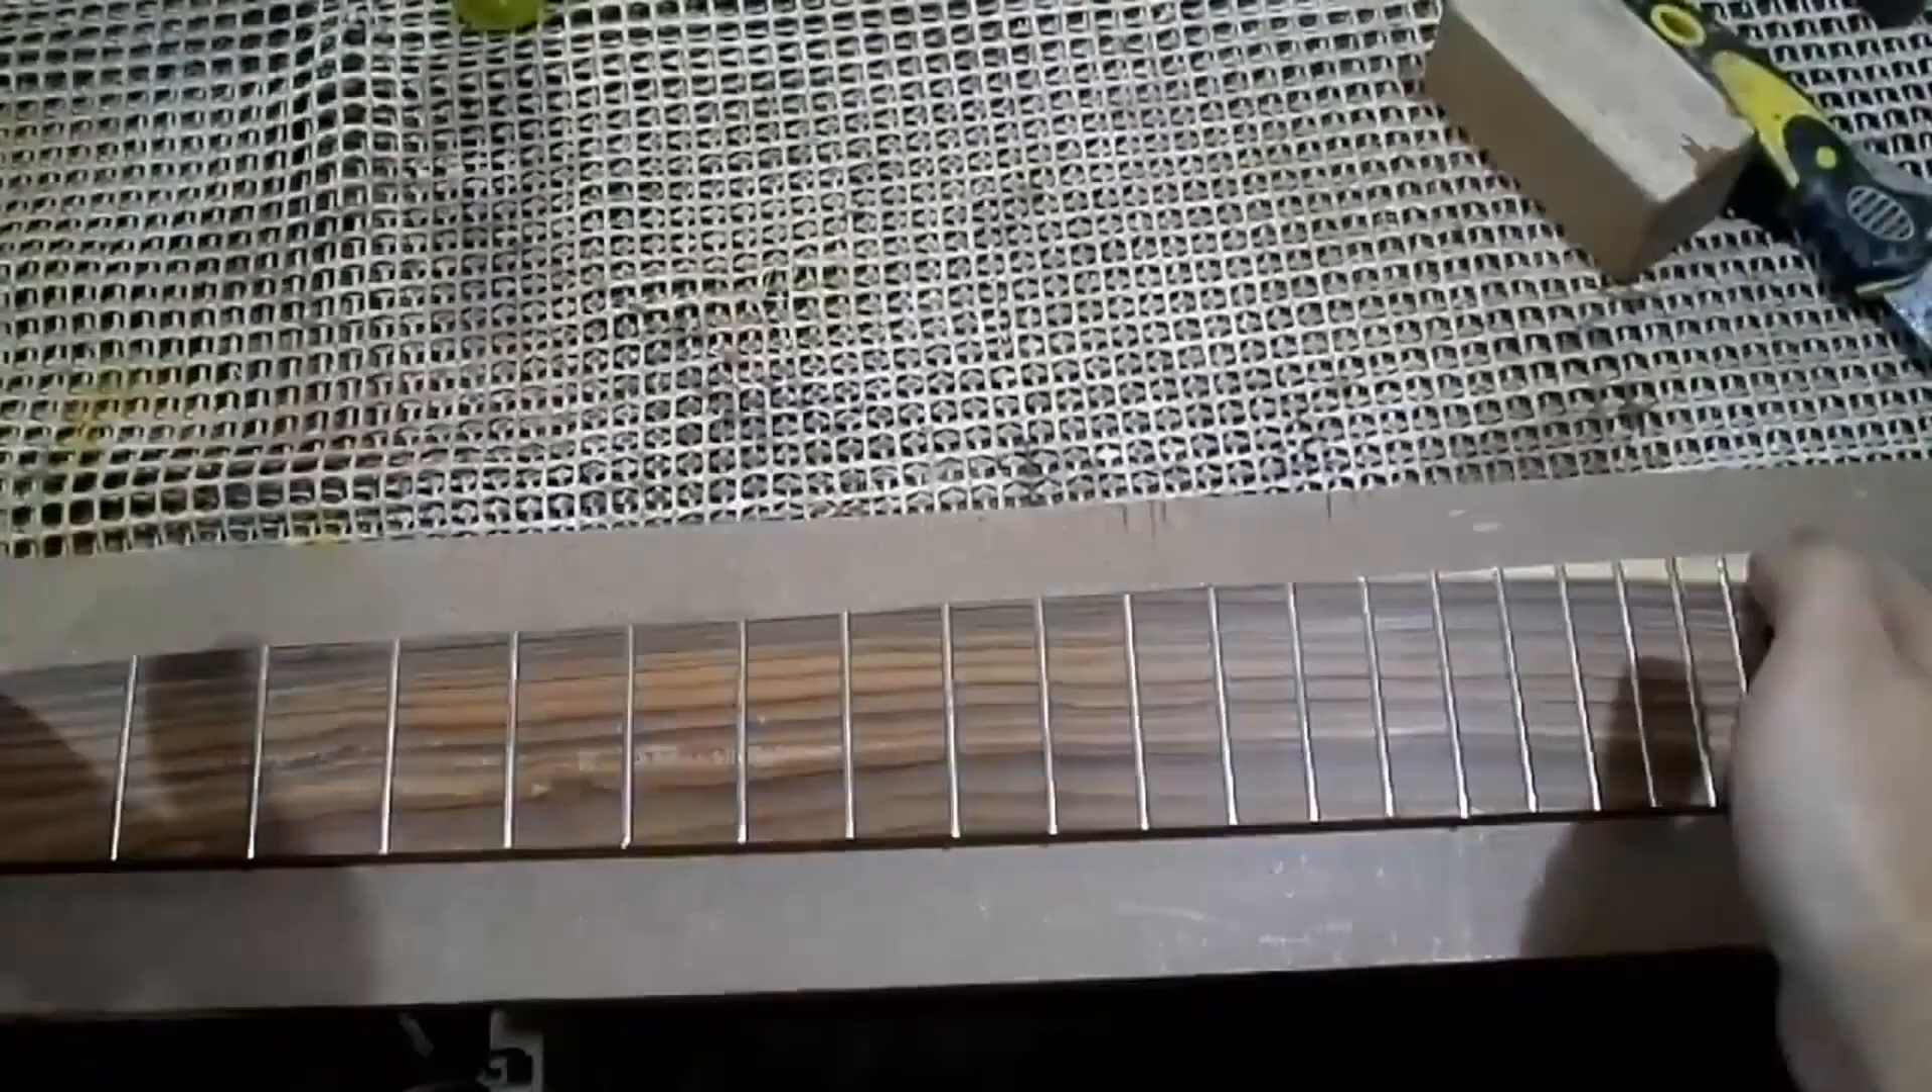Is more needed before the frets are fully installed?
No.